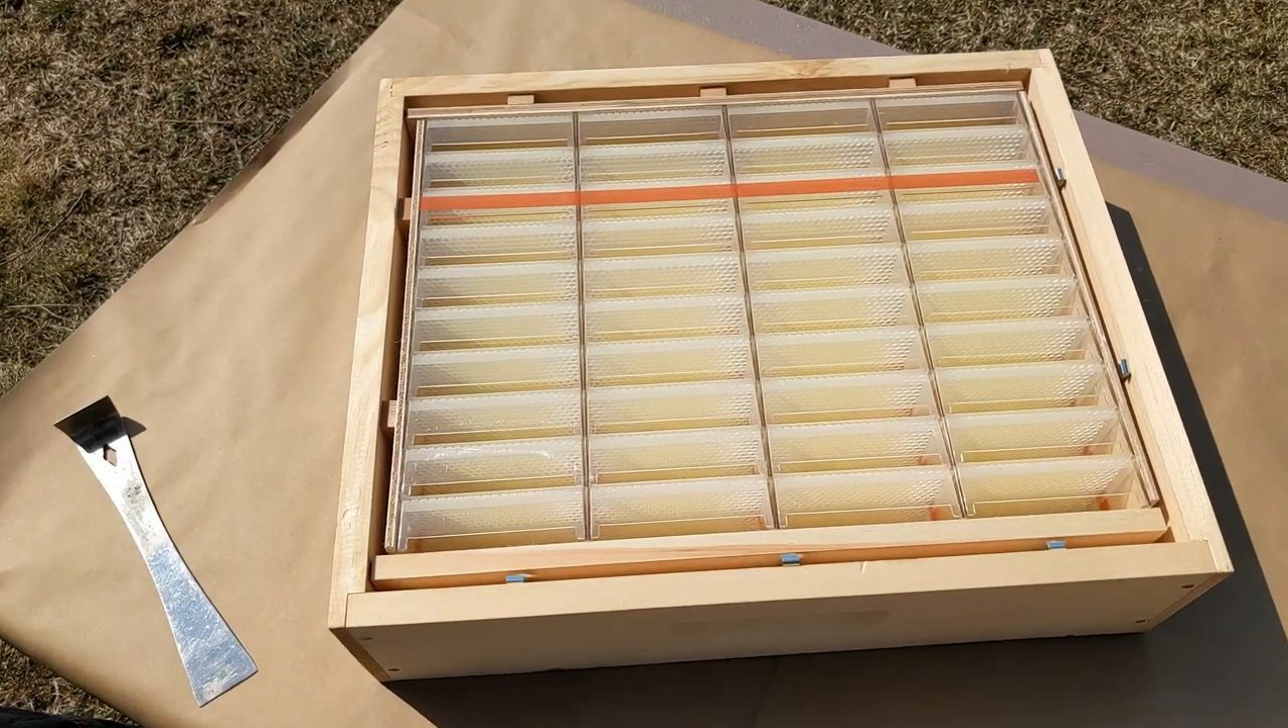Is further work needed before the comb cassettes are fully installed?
No.